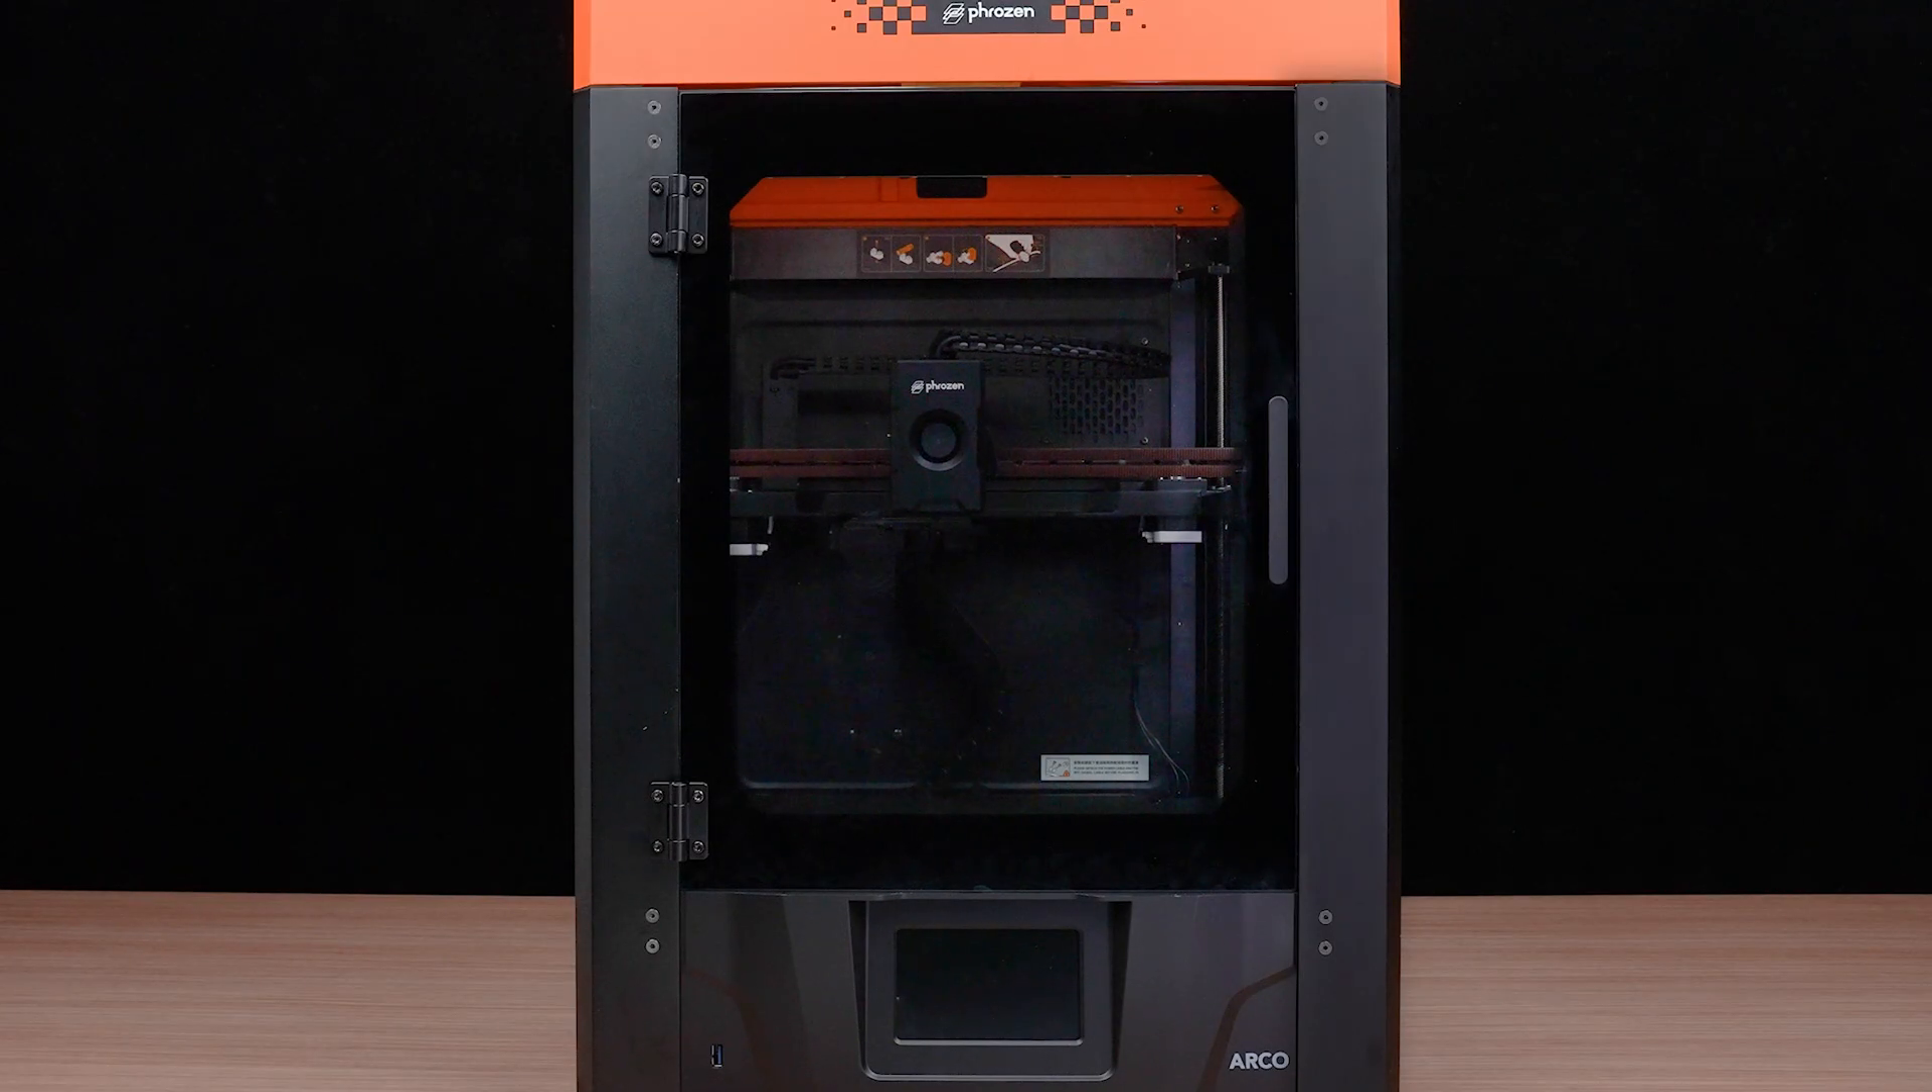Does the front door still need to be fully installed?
No.